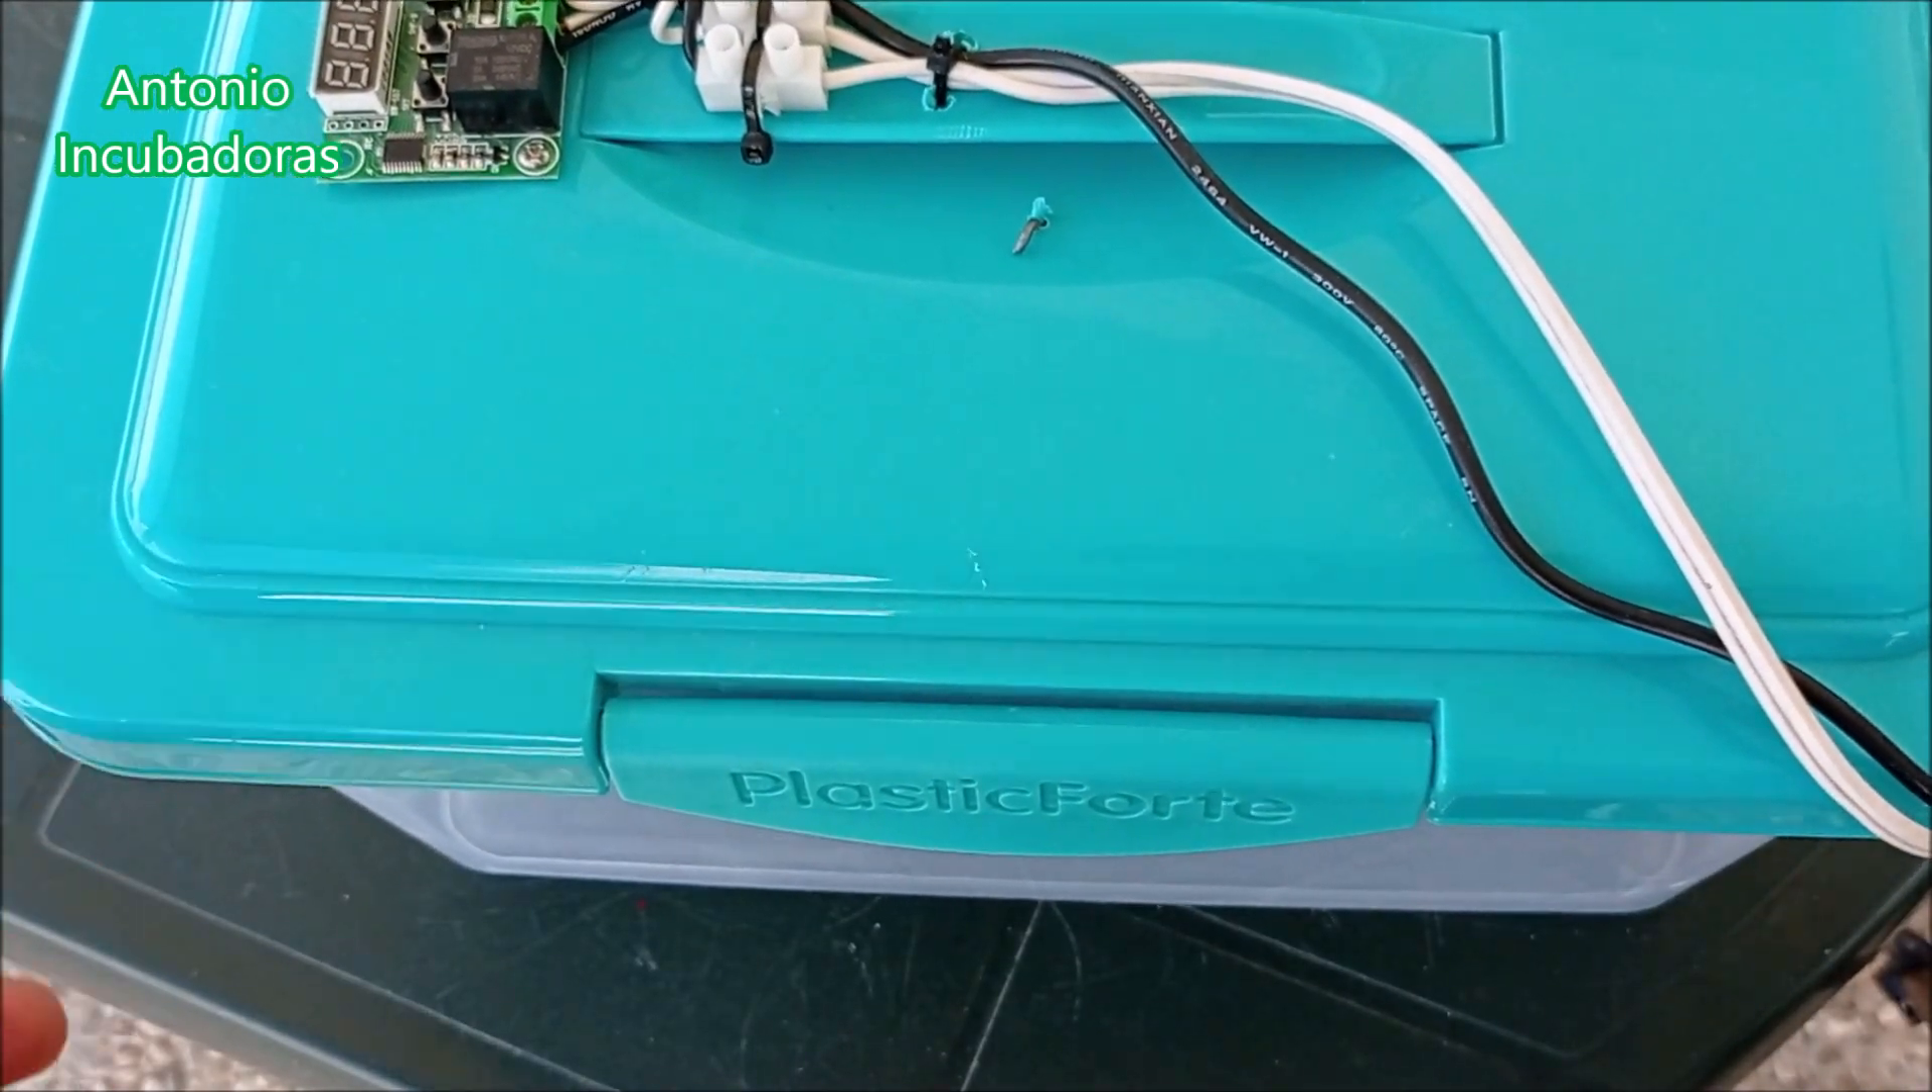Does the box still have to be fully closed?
No.